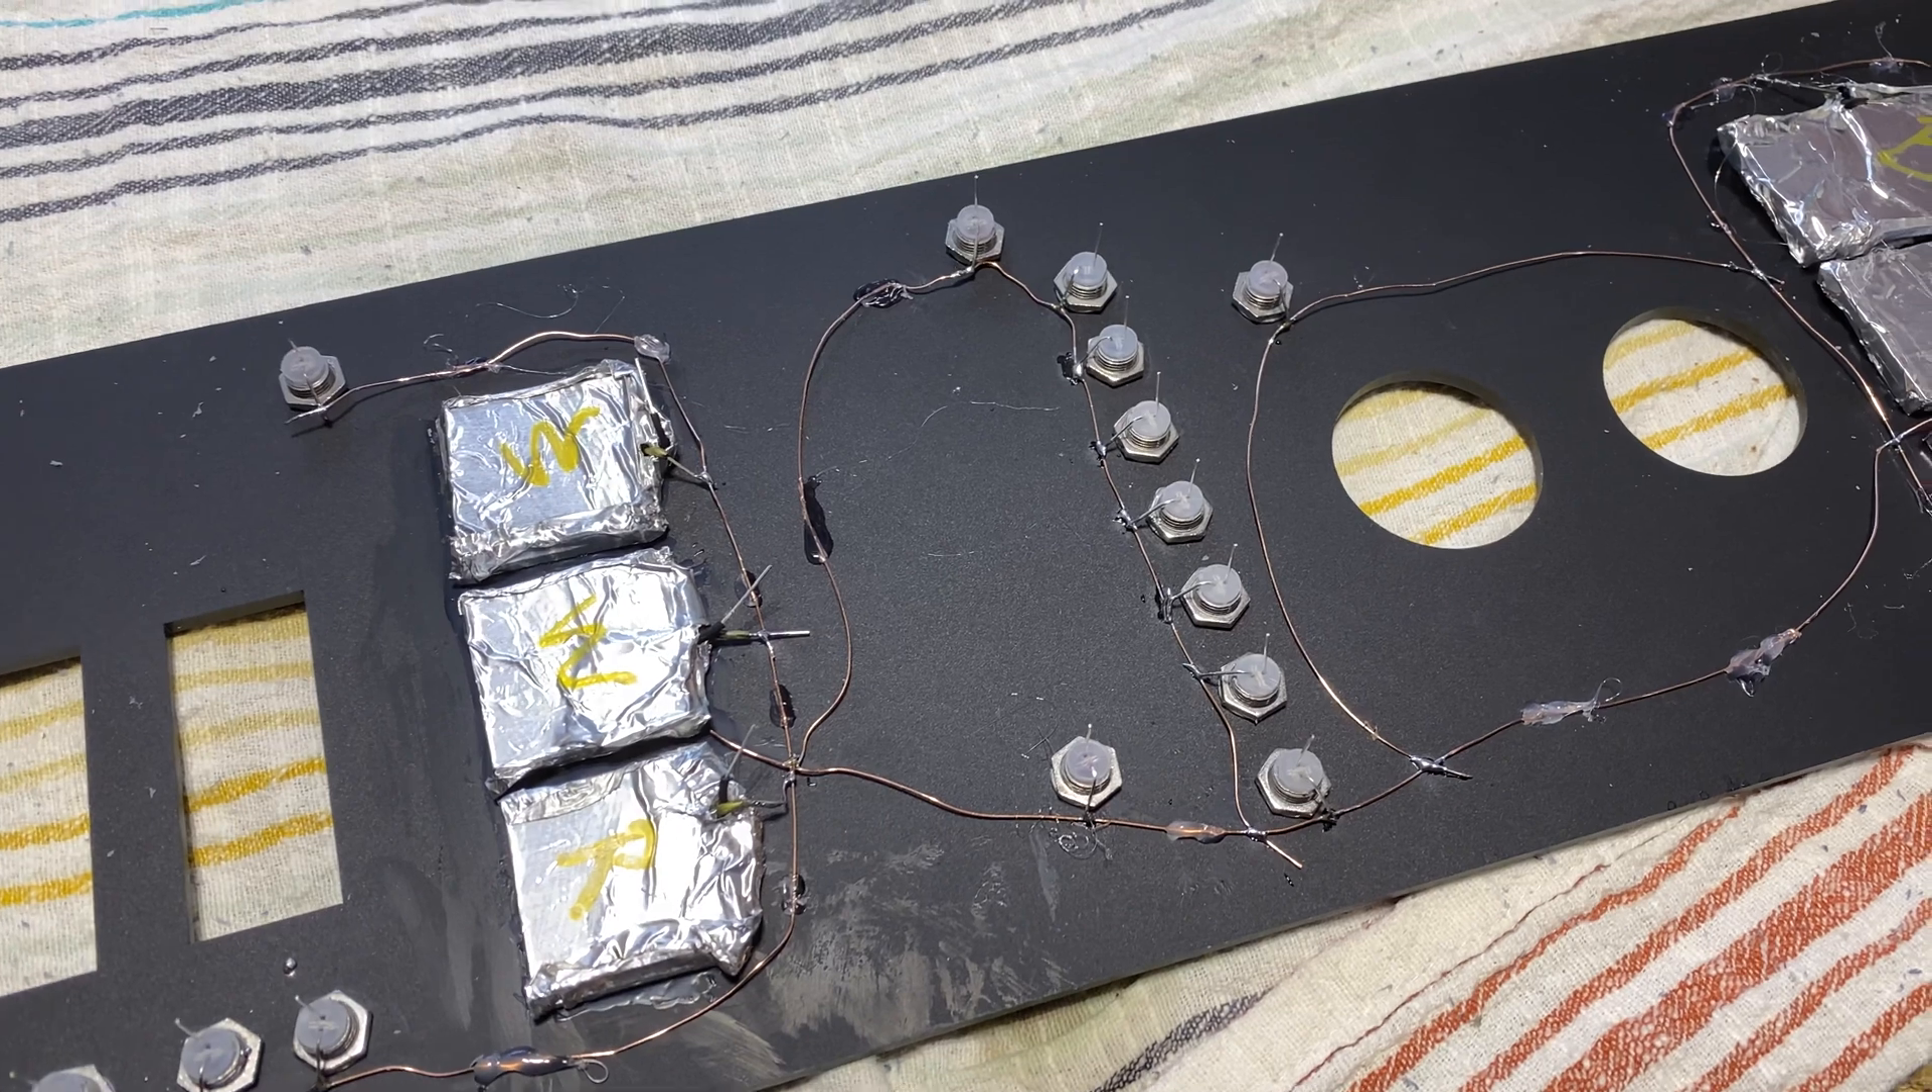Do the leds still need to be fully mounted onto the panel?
No.